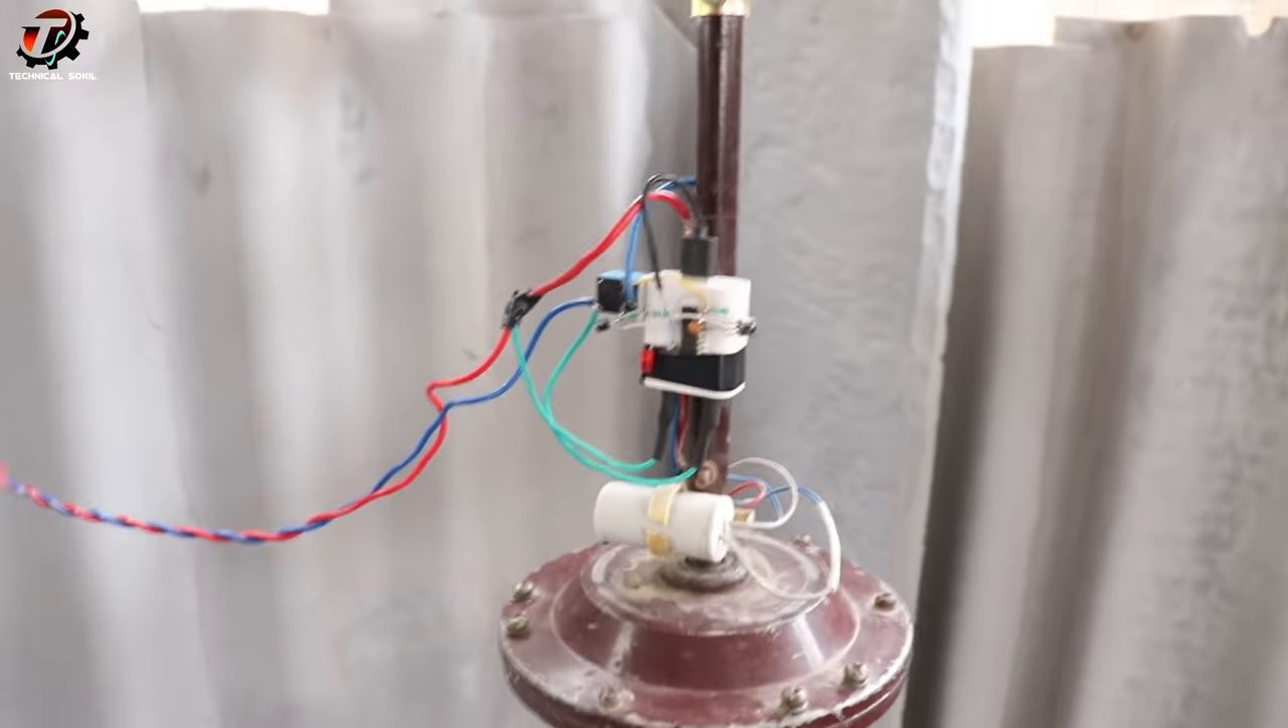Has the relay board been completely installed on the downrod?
Yes.